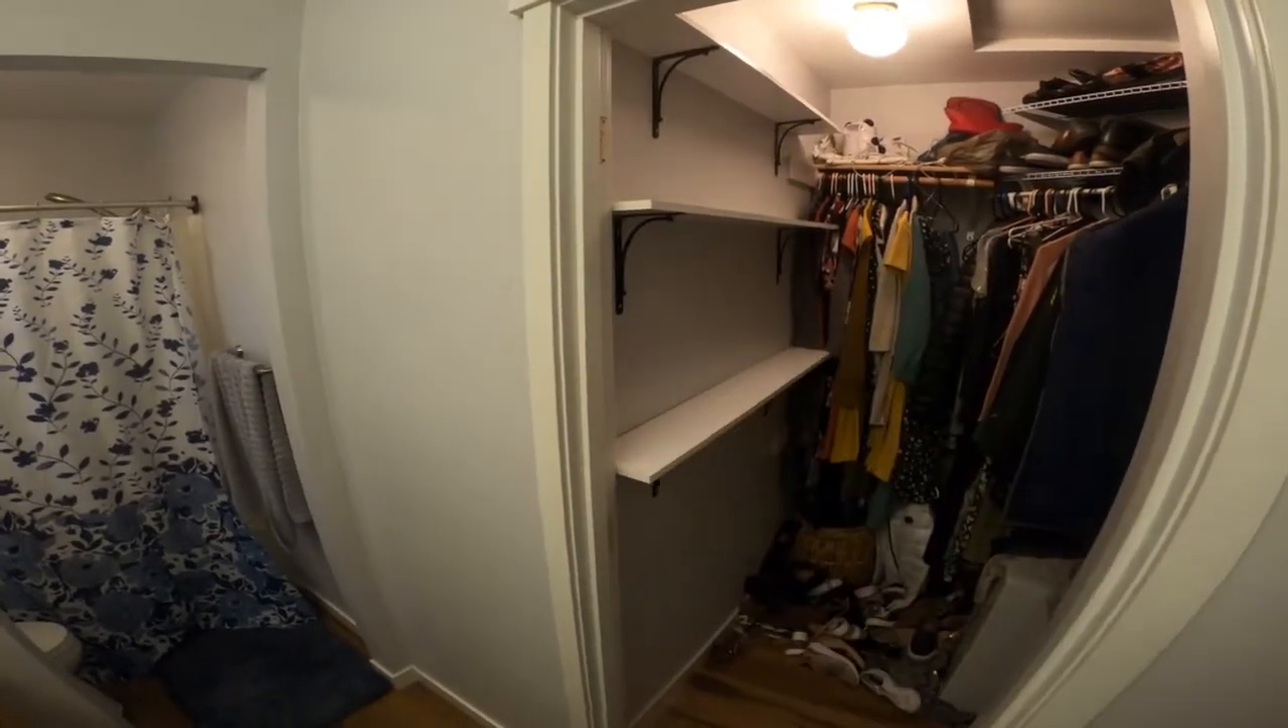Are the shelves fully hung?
Yes.